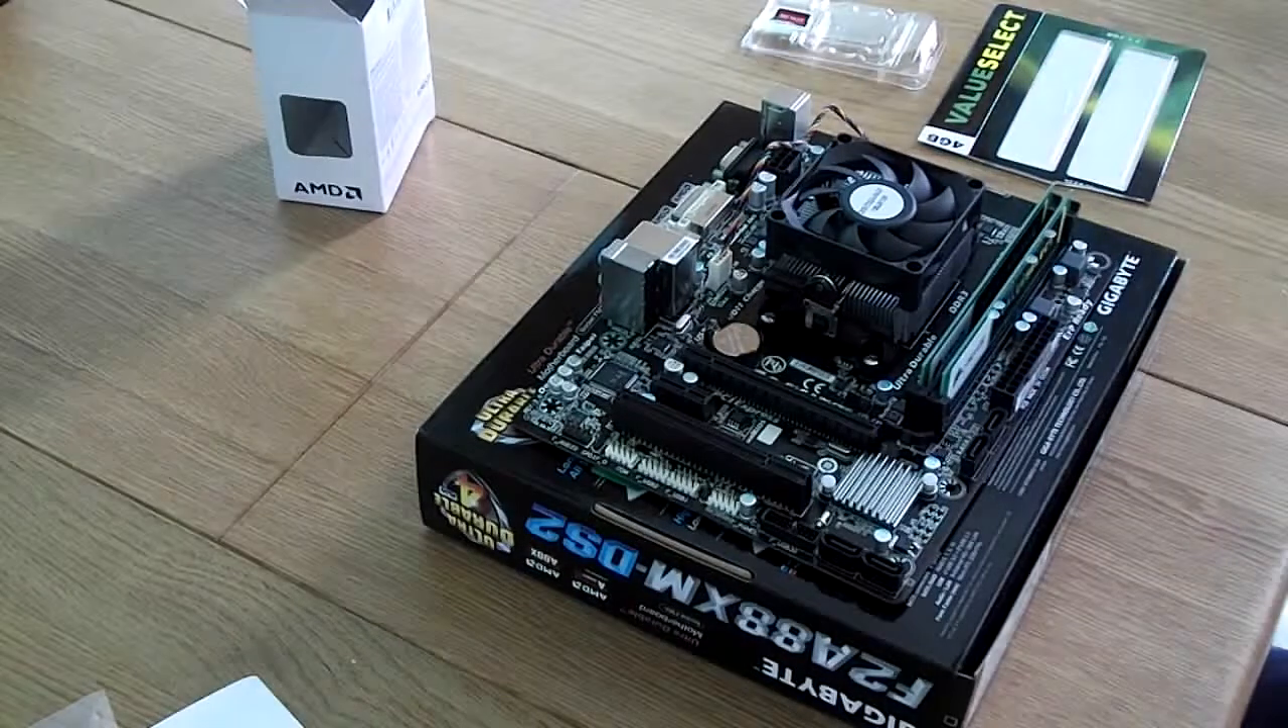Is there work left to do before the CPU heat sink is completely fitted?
No.